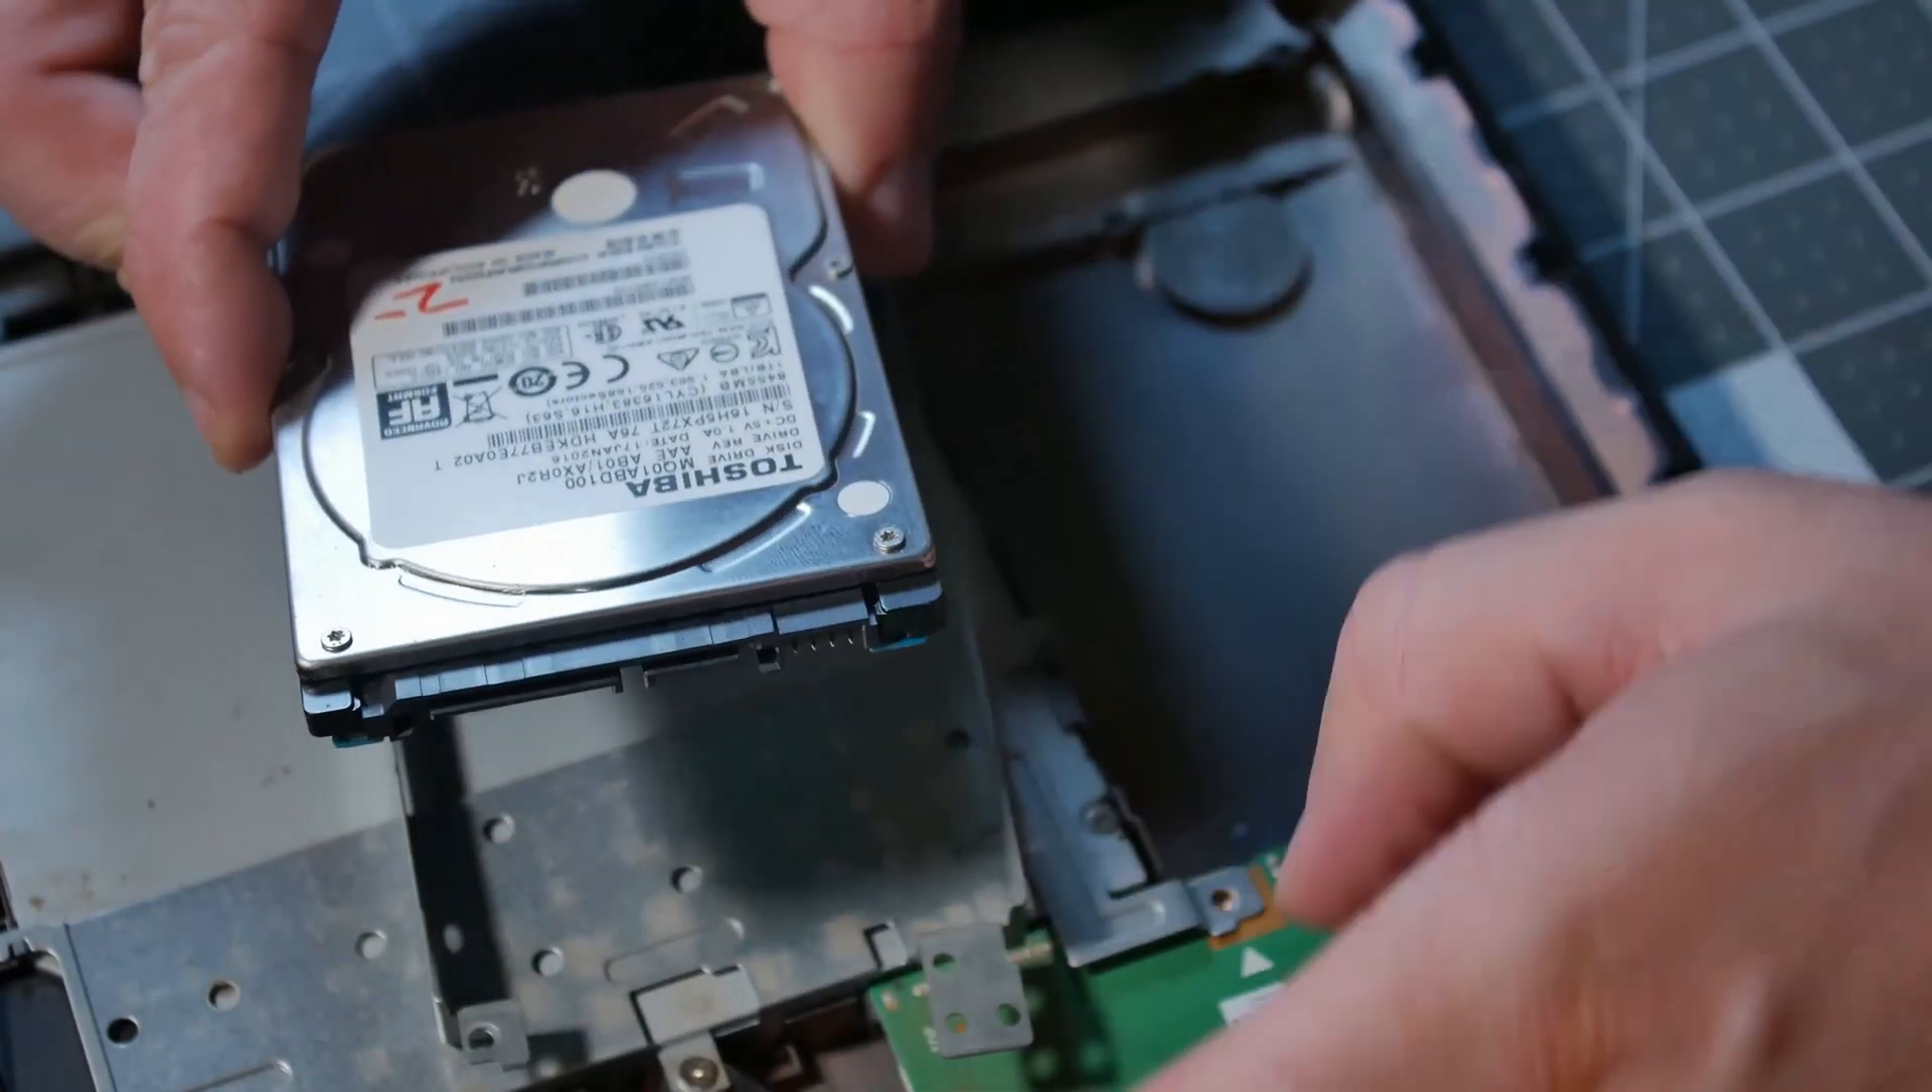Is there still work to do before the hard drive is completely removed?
No.